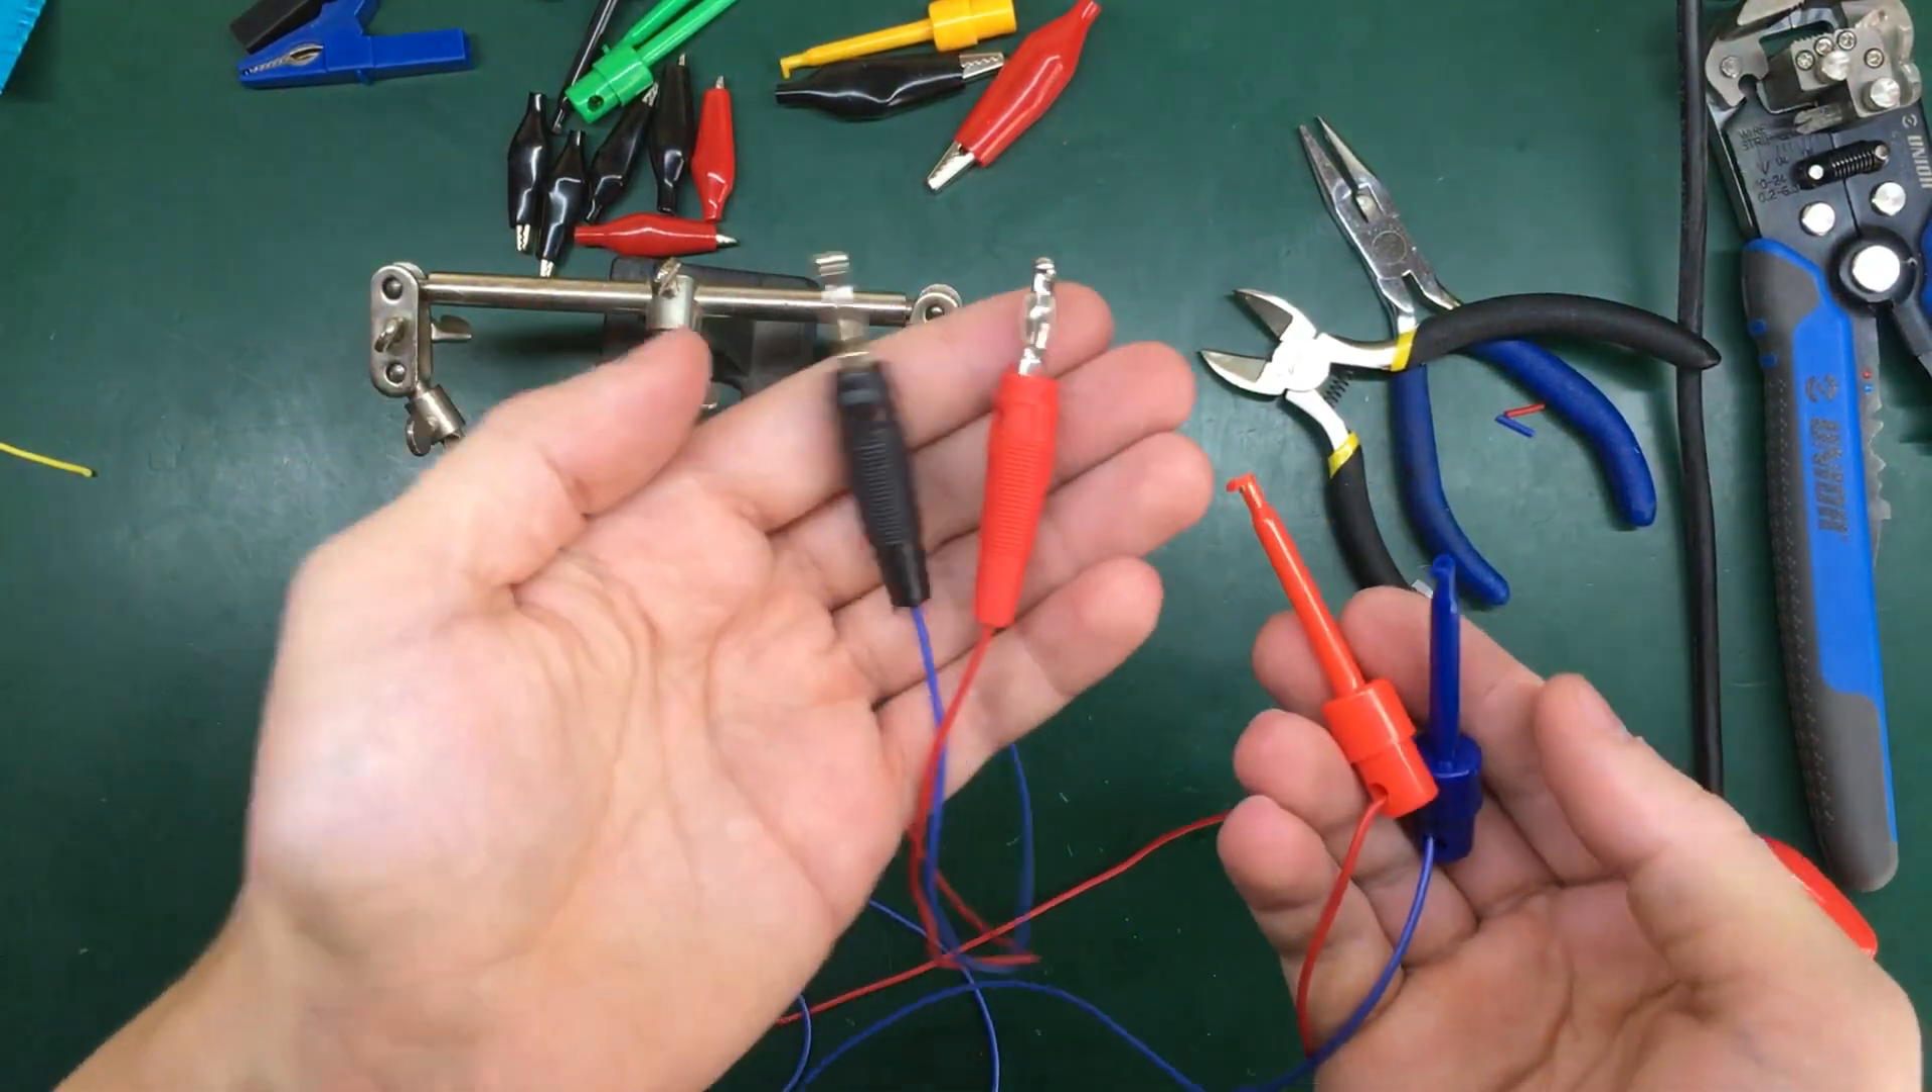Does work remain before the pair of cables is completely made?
No.